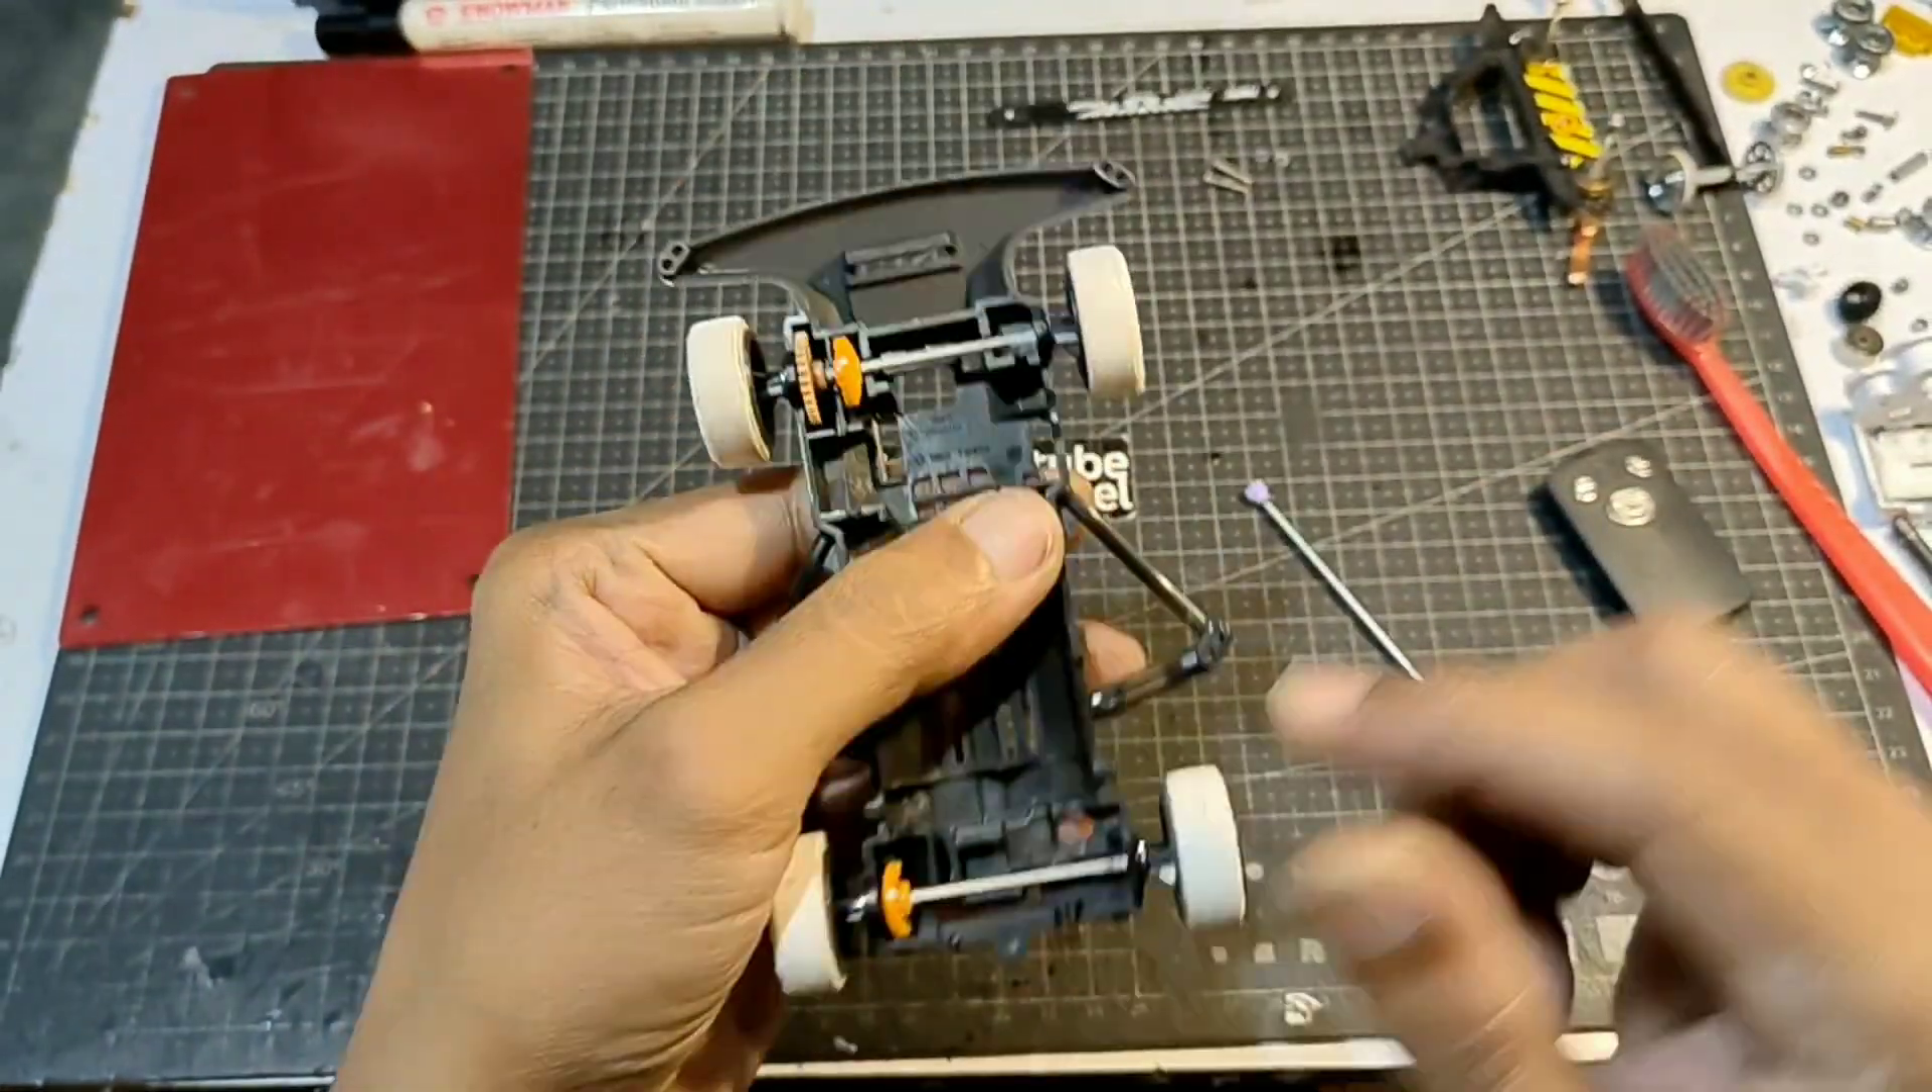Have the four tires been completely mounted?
Yes.